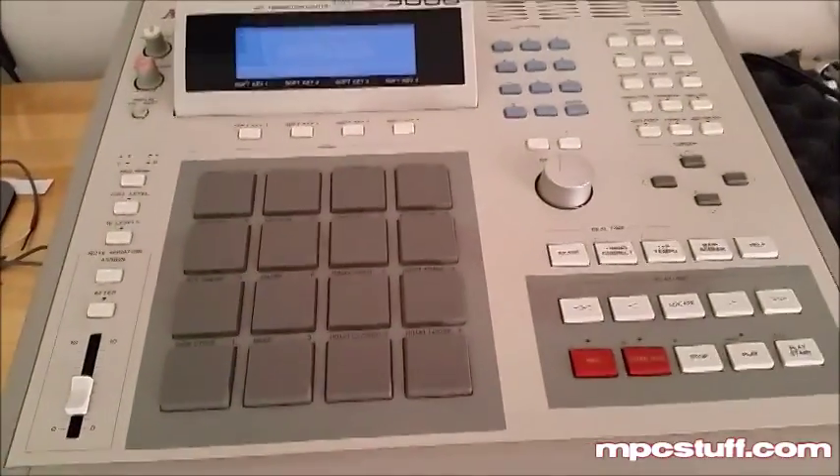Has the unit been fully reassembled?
Yes.